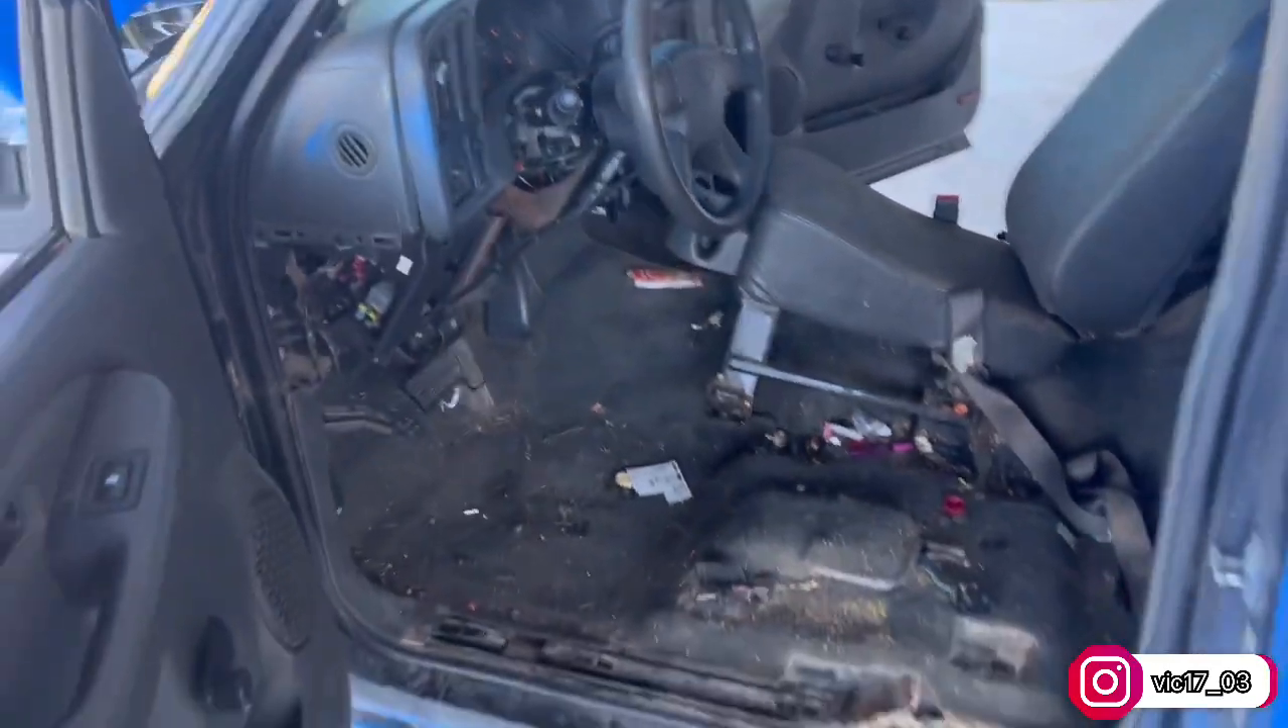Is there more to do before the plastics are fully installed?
Yes.